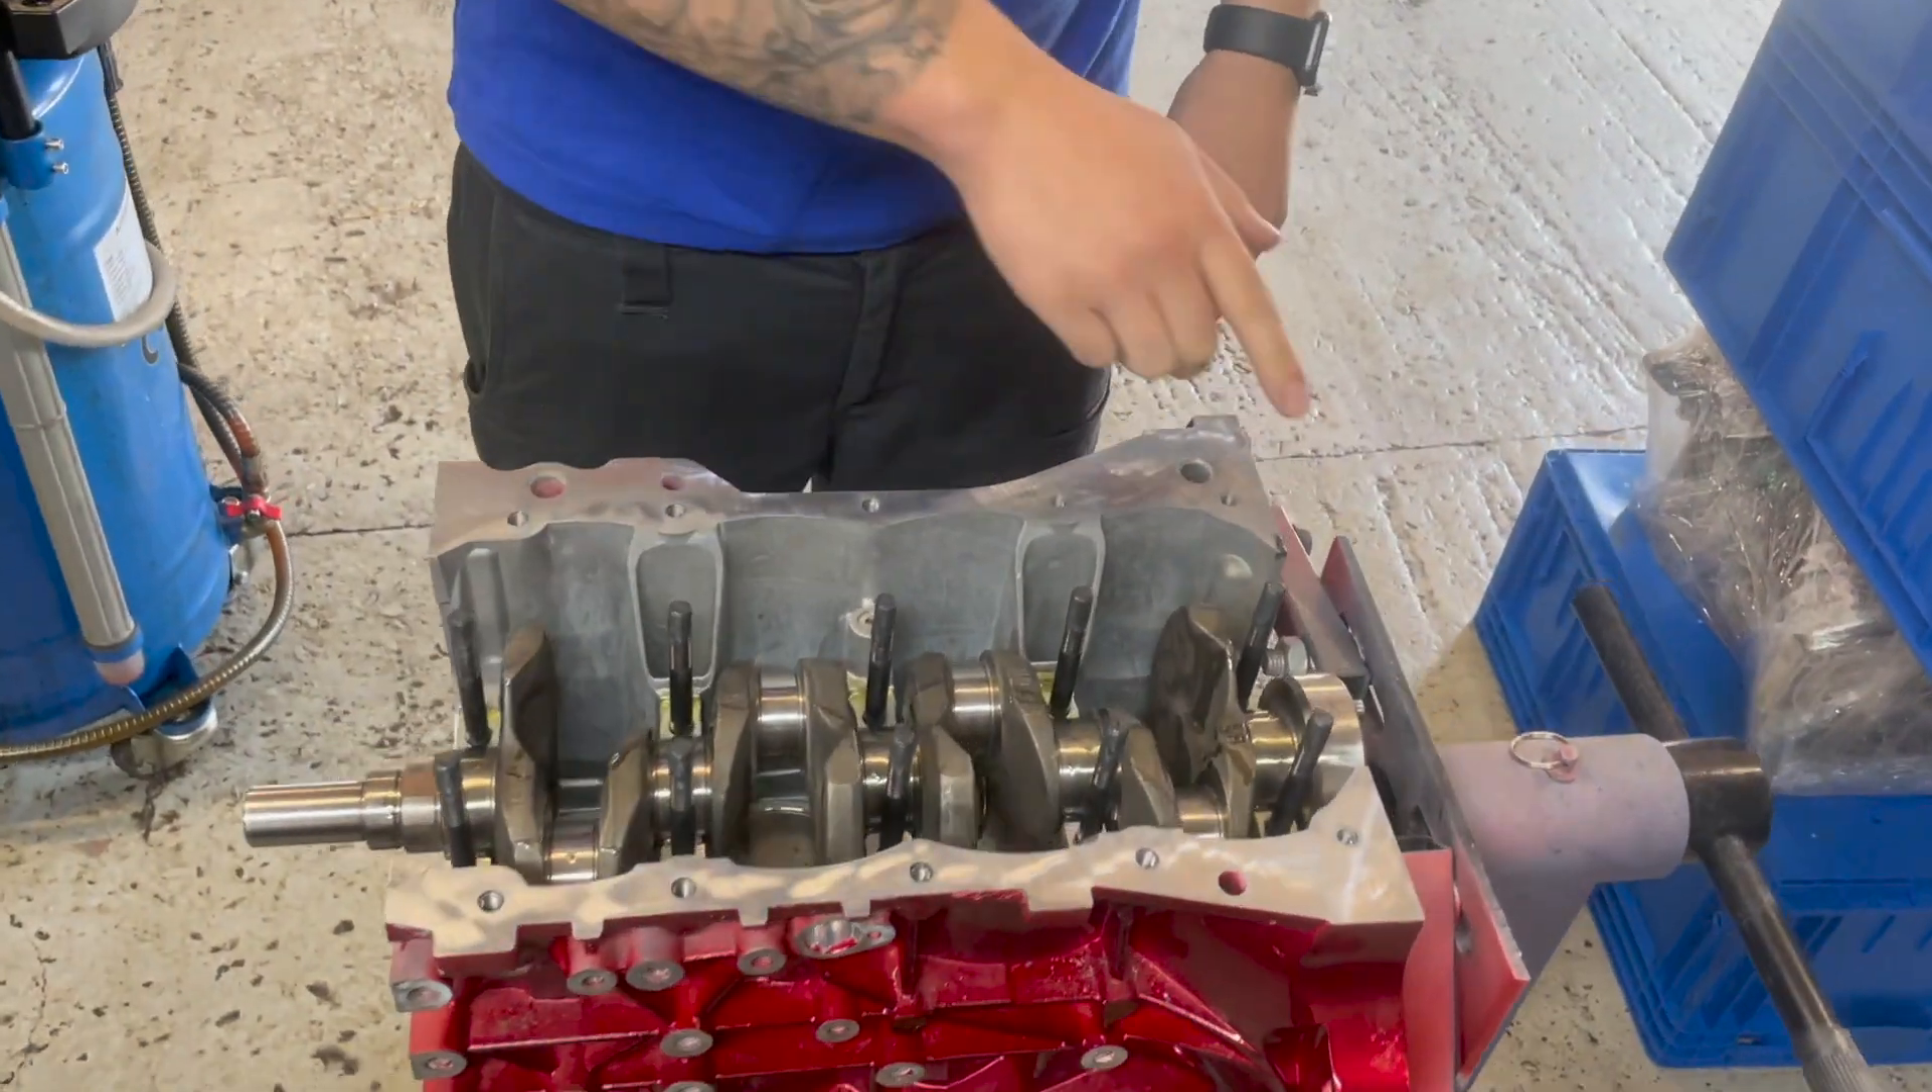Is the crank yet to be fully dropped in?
No.